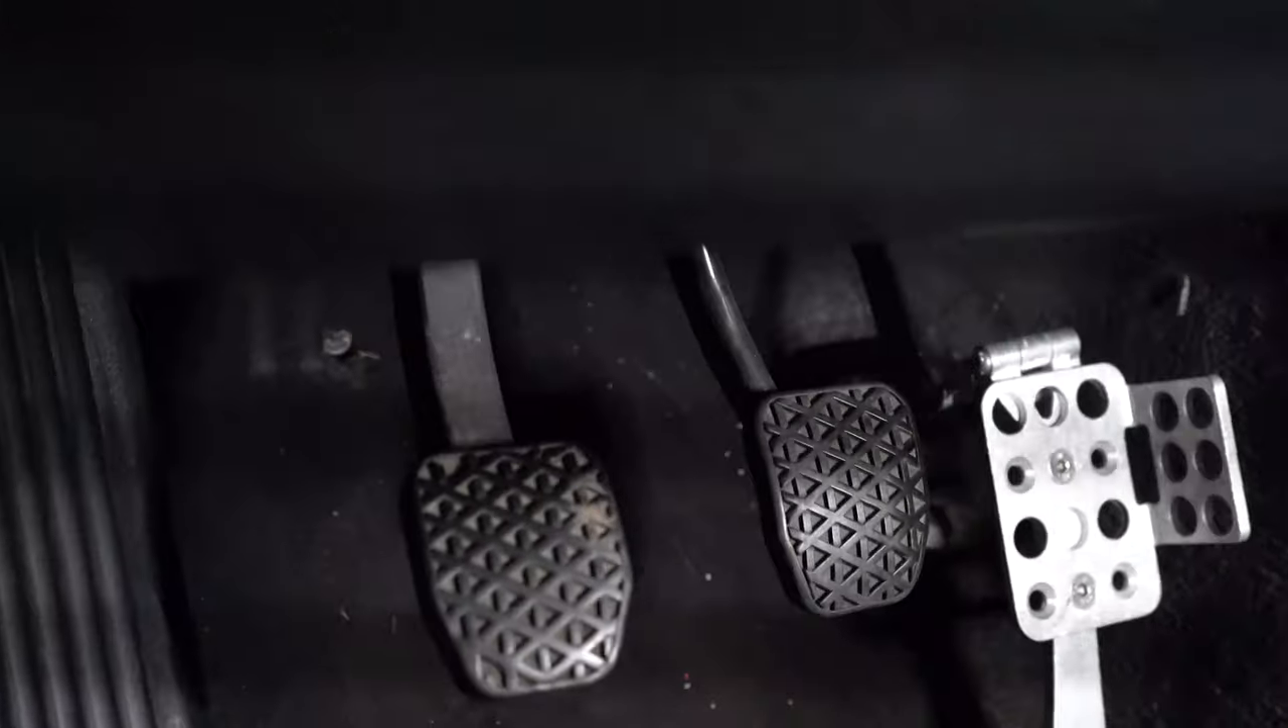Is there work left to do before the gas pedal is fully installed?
No.